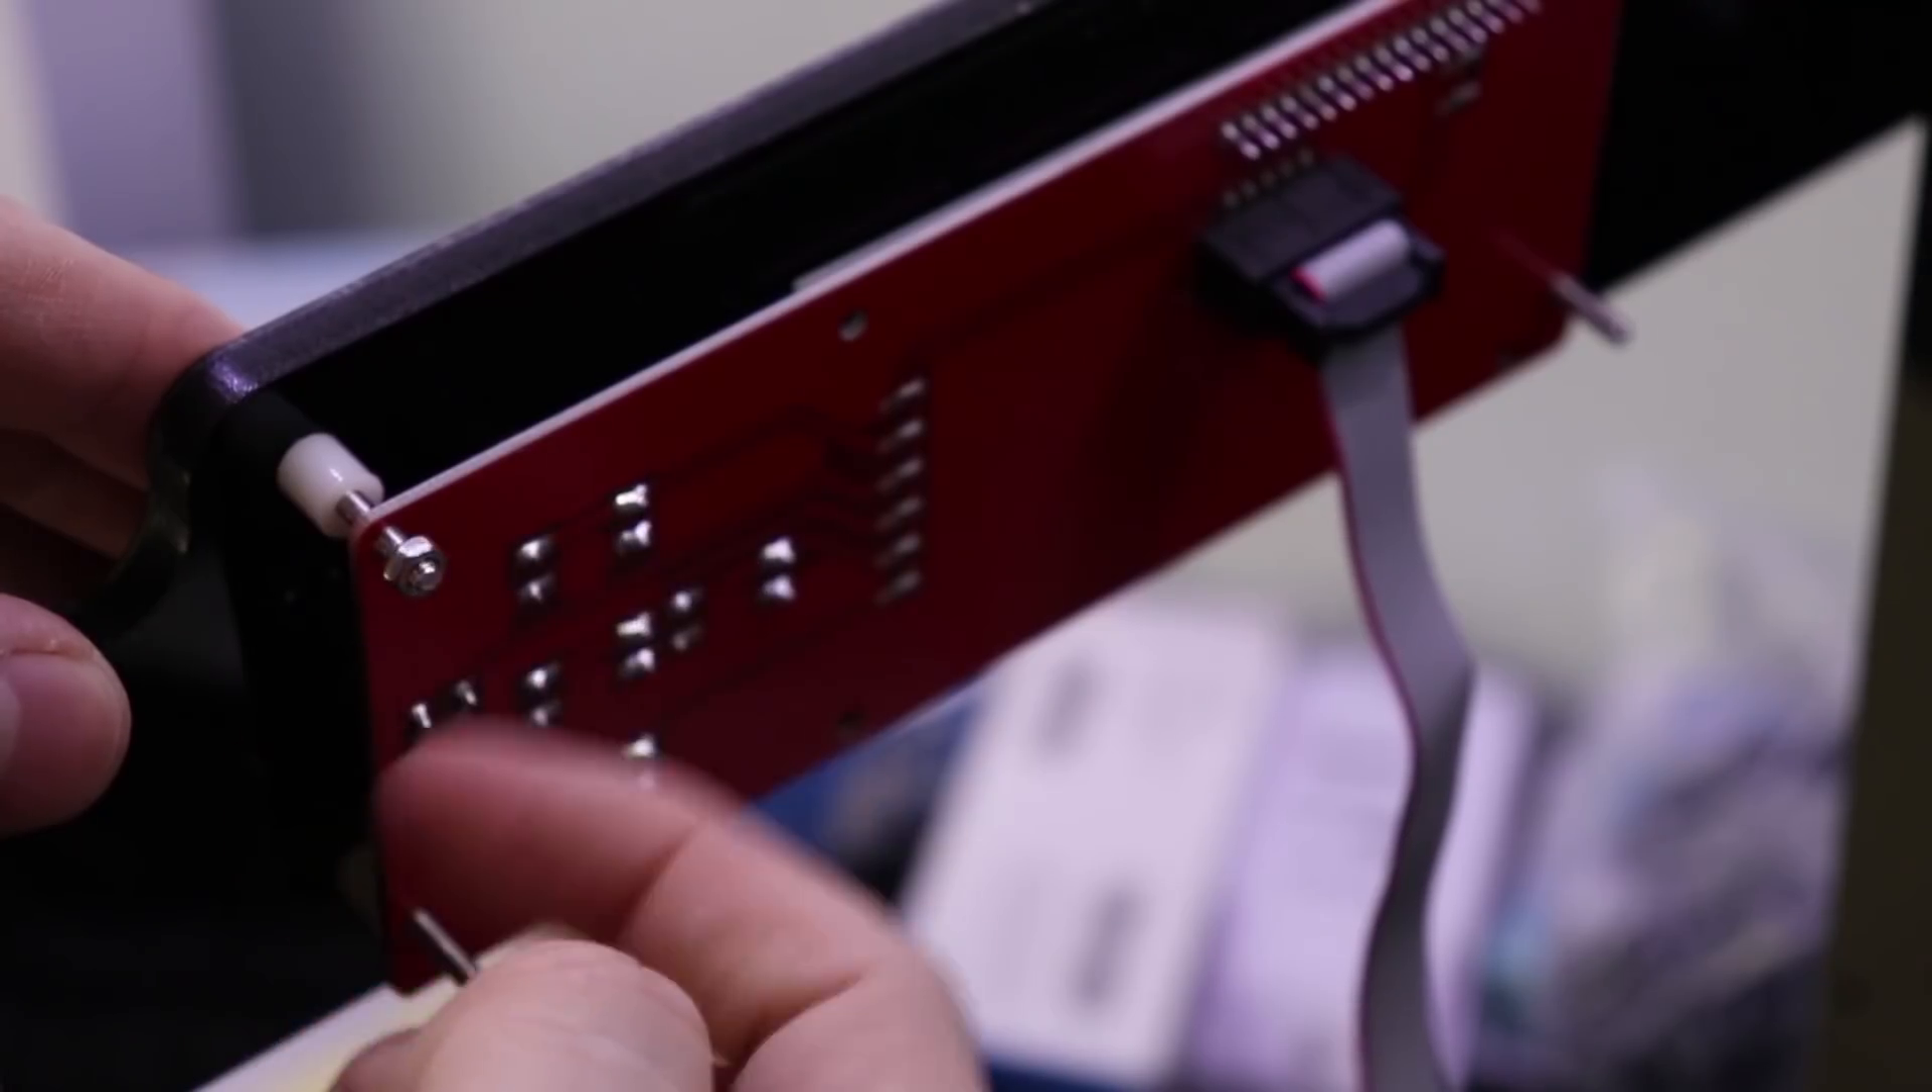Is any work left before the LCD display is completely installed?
Yes.